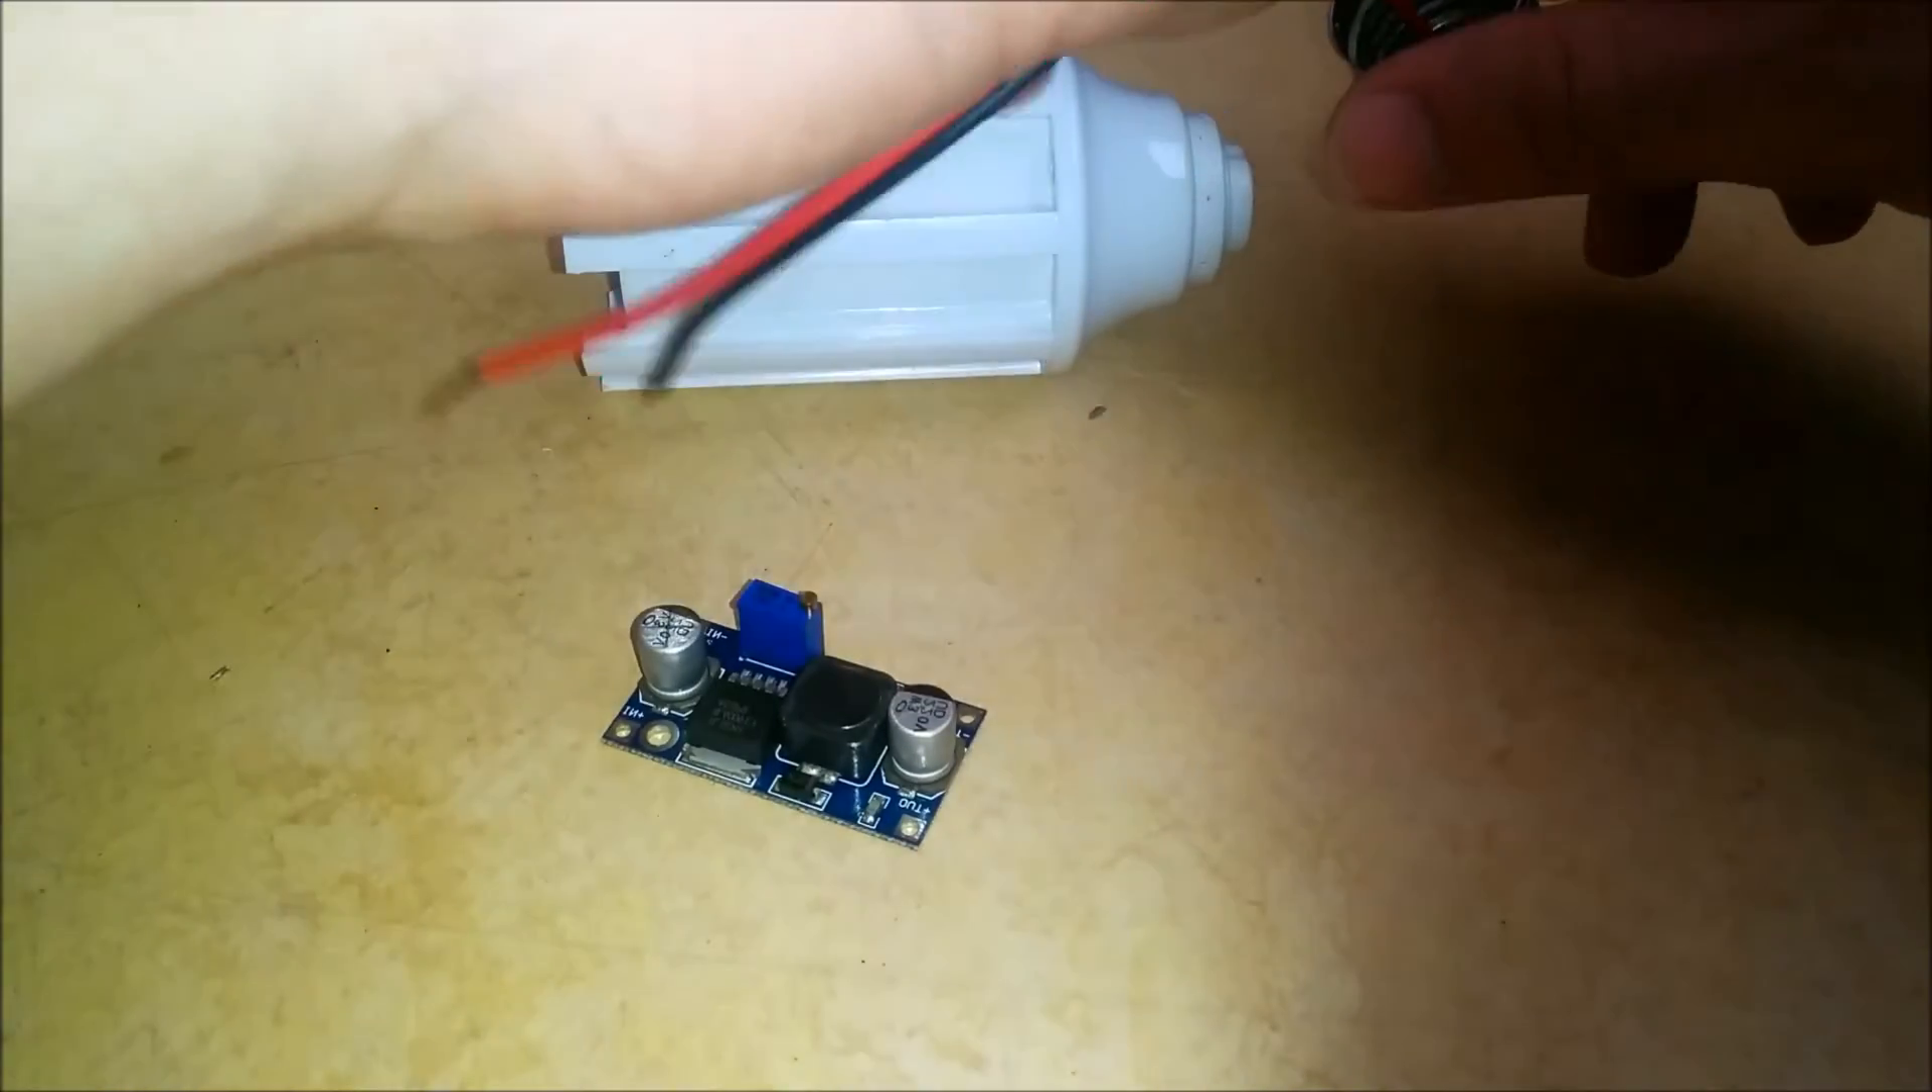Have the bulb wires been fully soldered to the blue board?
No.